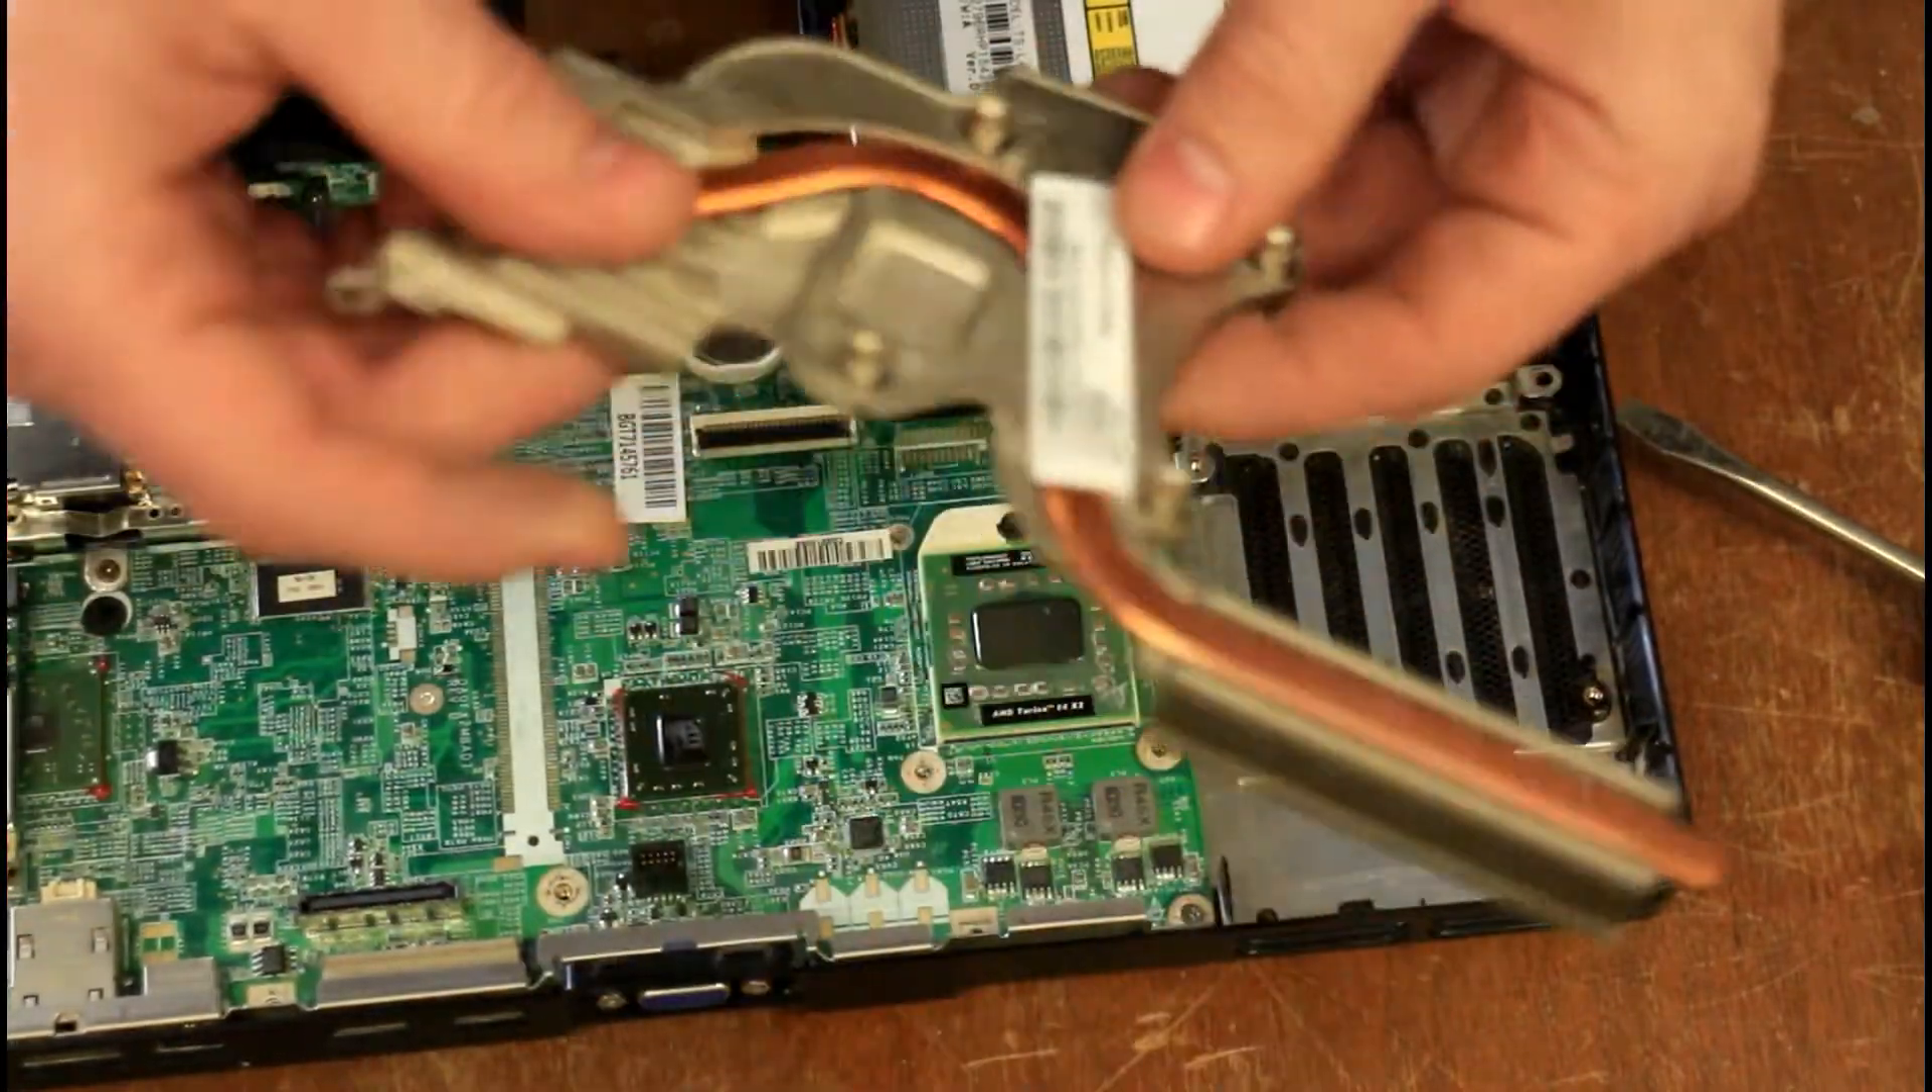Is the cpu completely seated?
Yes.